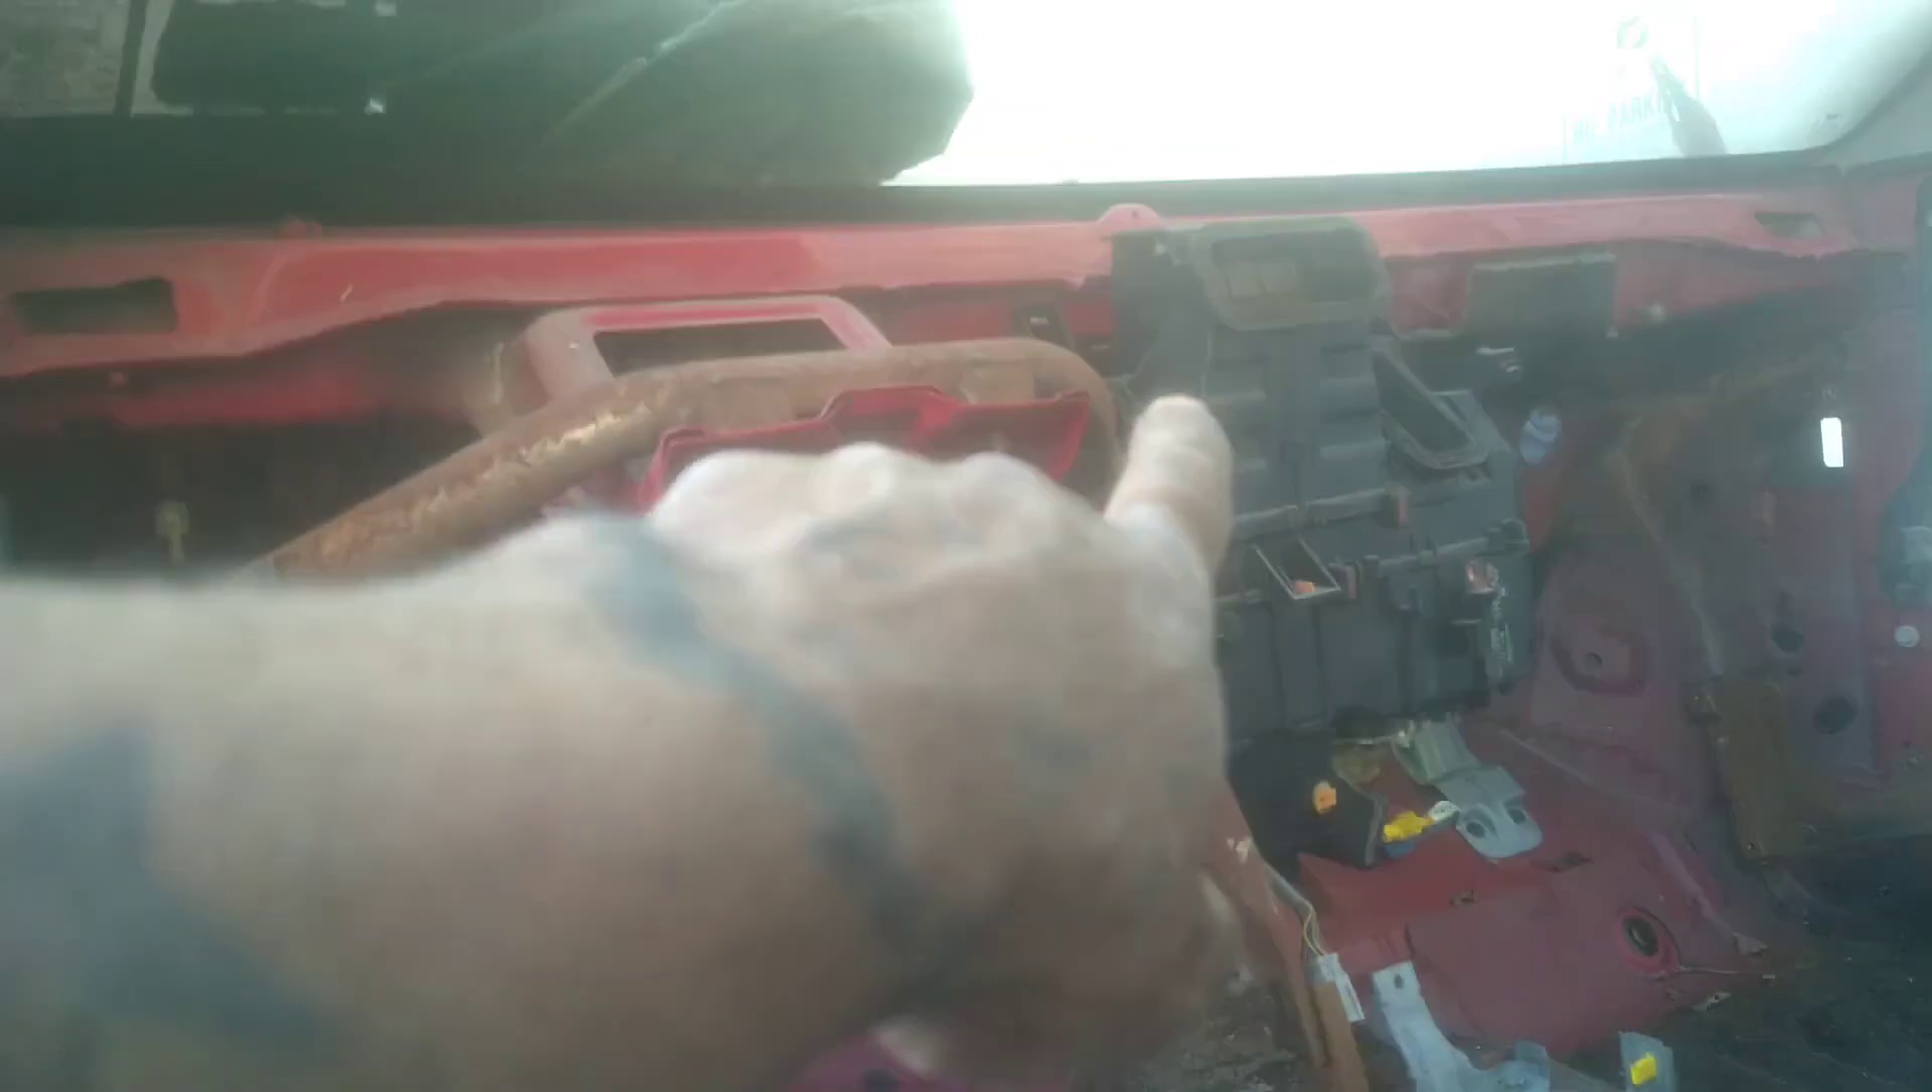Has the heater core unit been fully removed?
No.